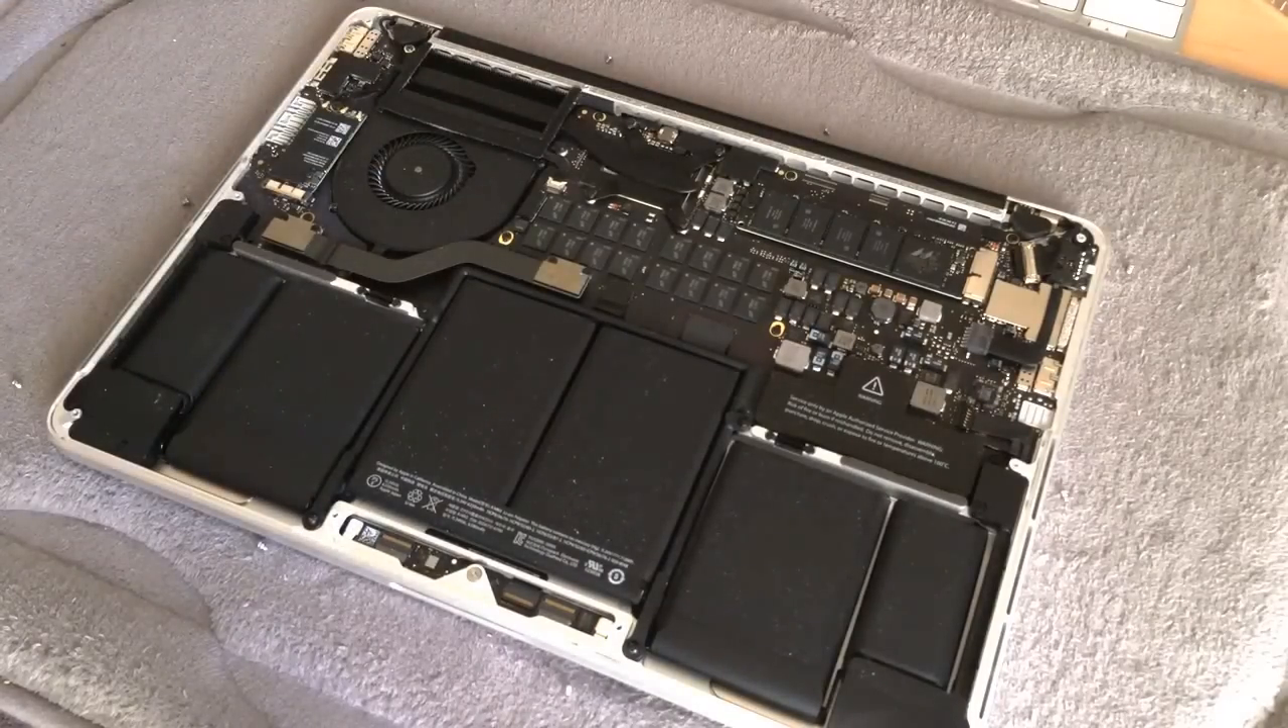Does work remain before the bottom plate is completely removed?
No.